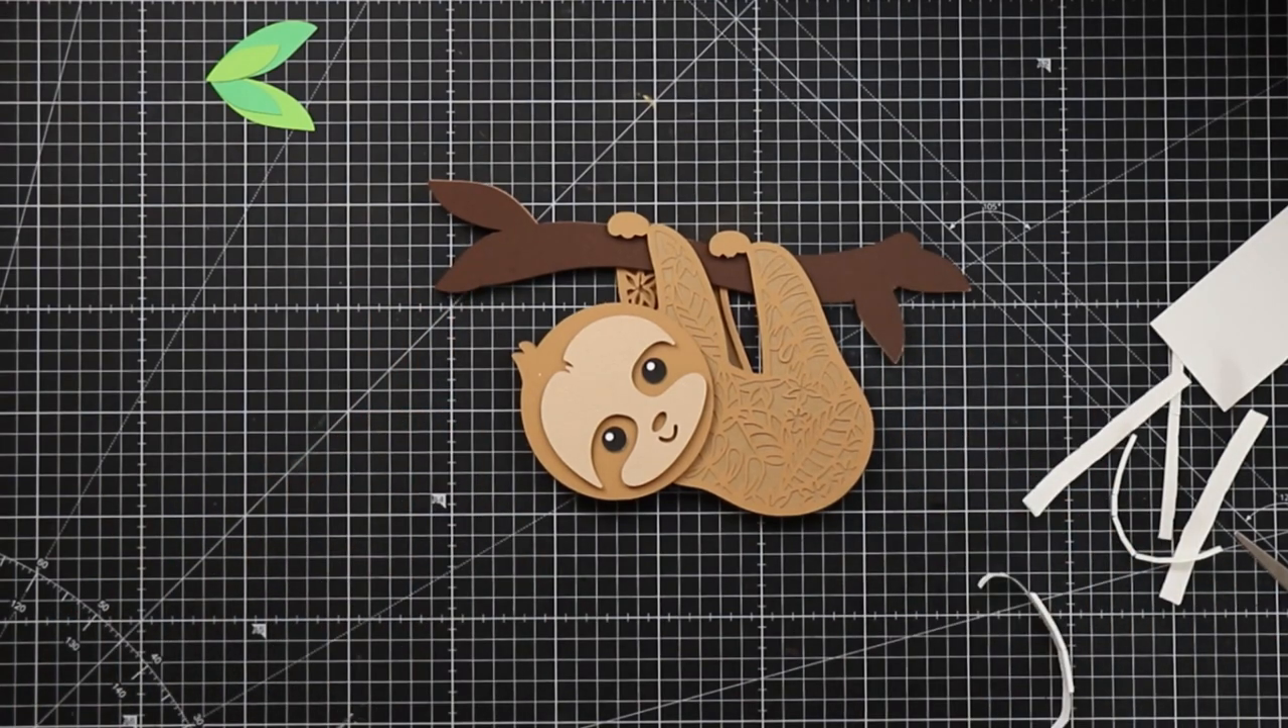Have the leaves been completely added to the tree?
No.